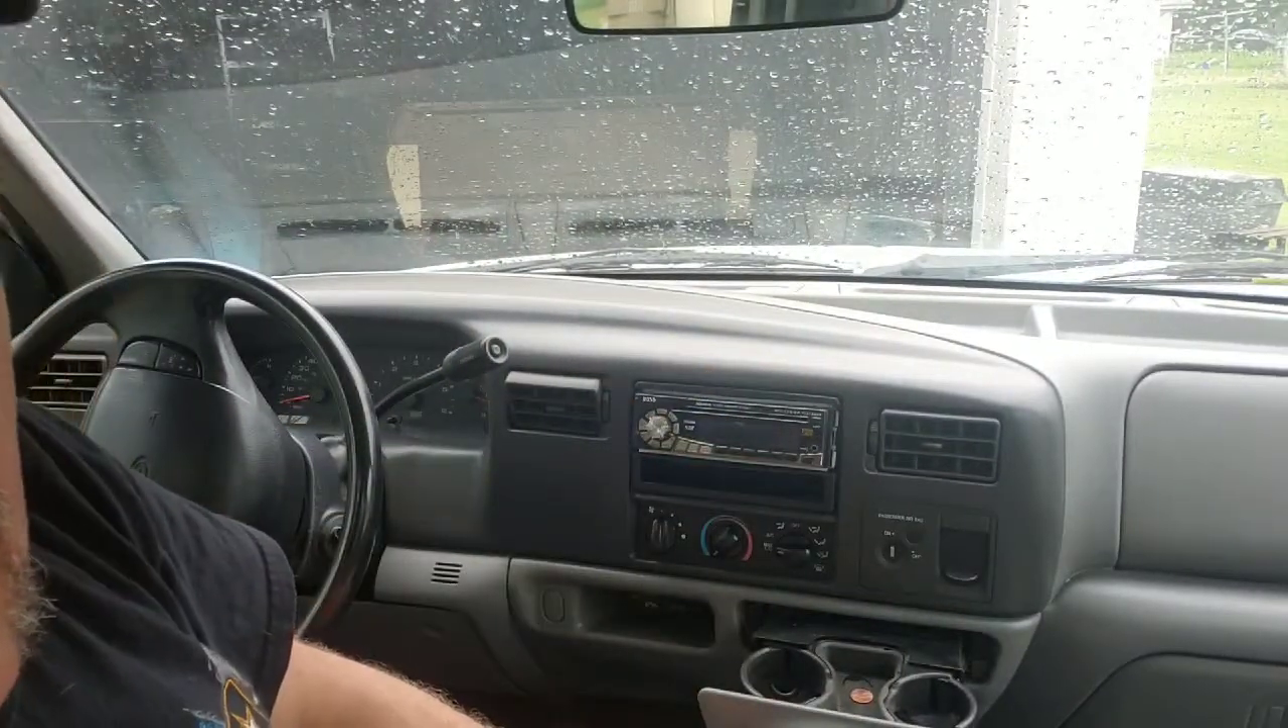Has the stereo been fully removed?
No.